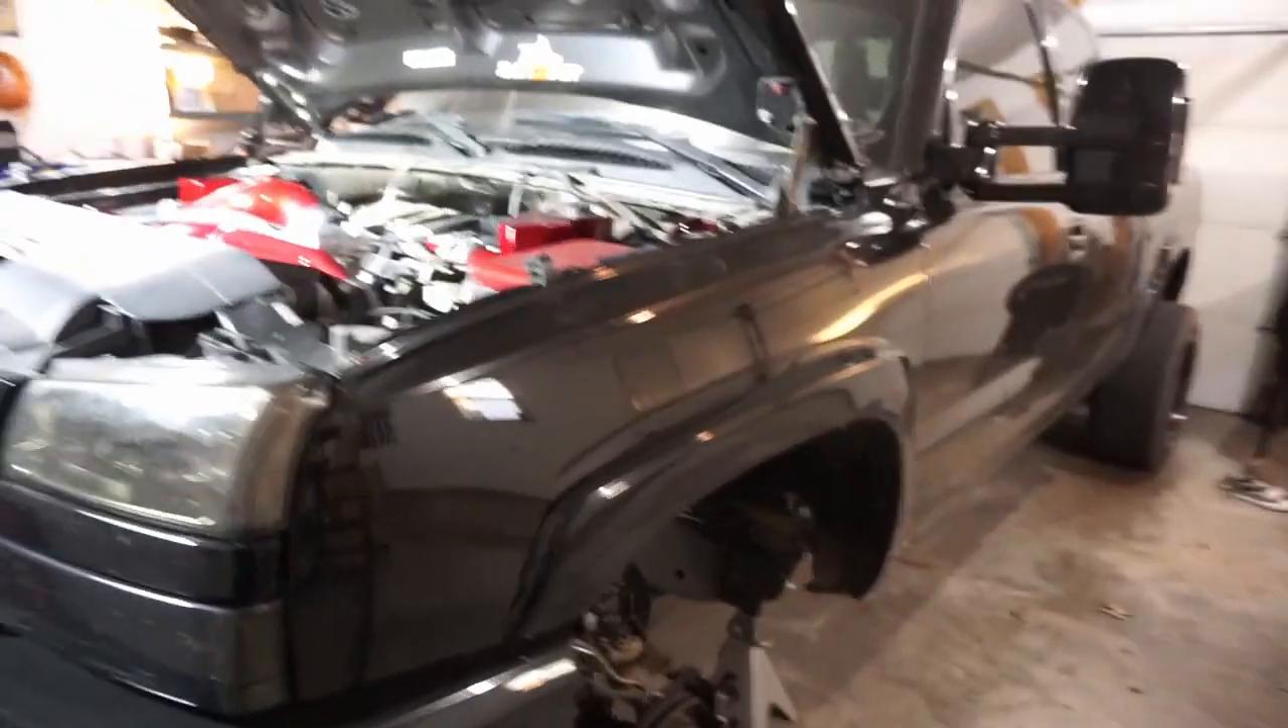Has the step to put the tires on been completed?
No.